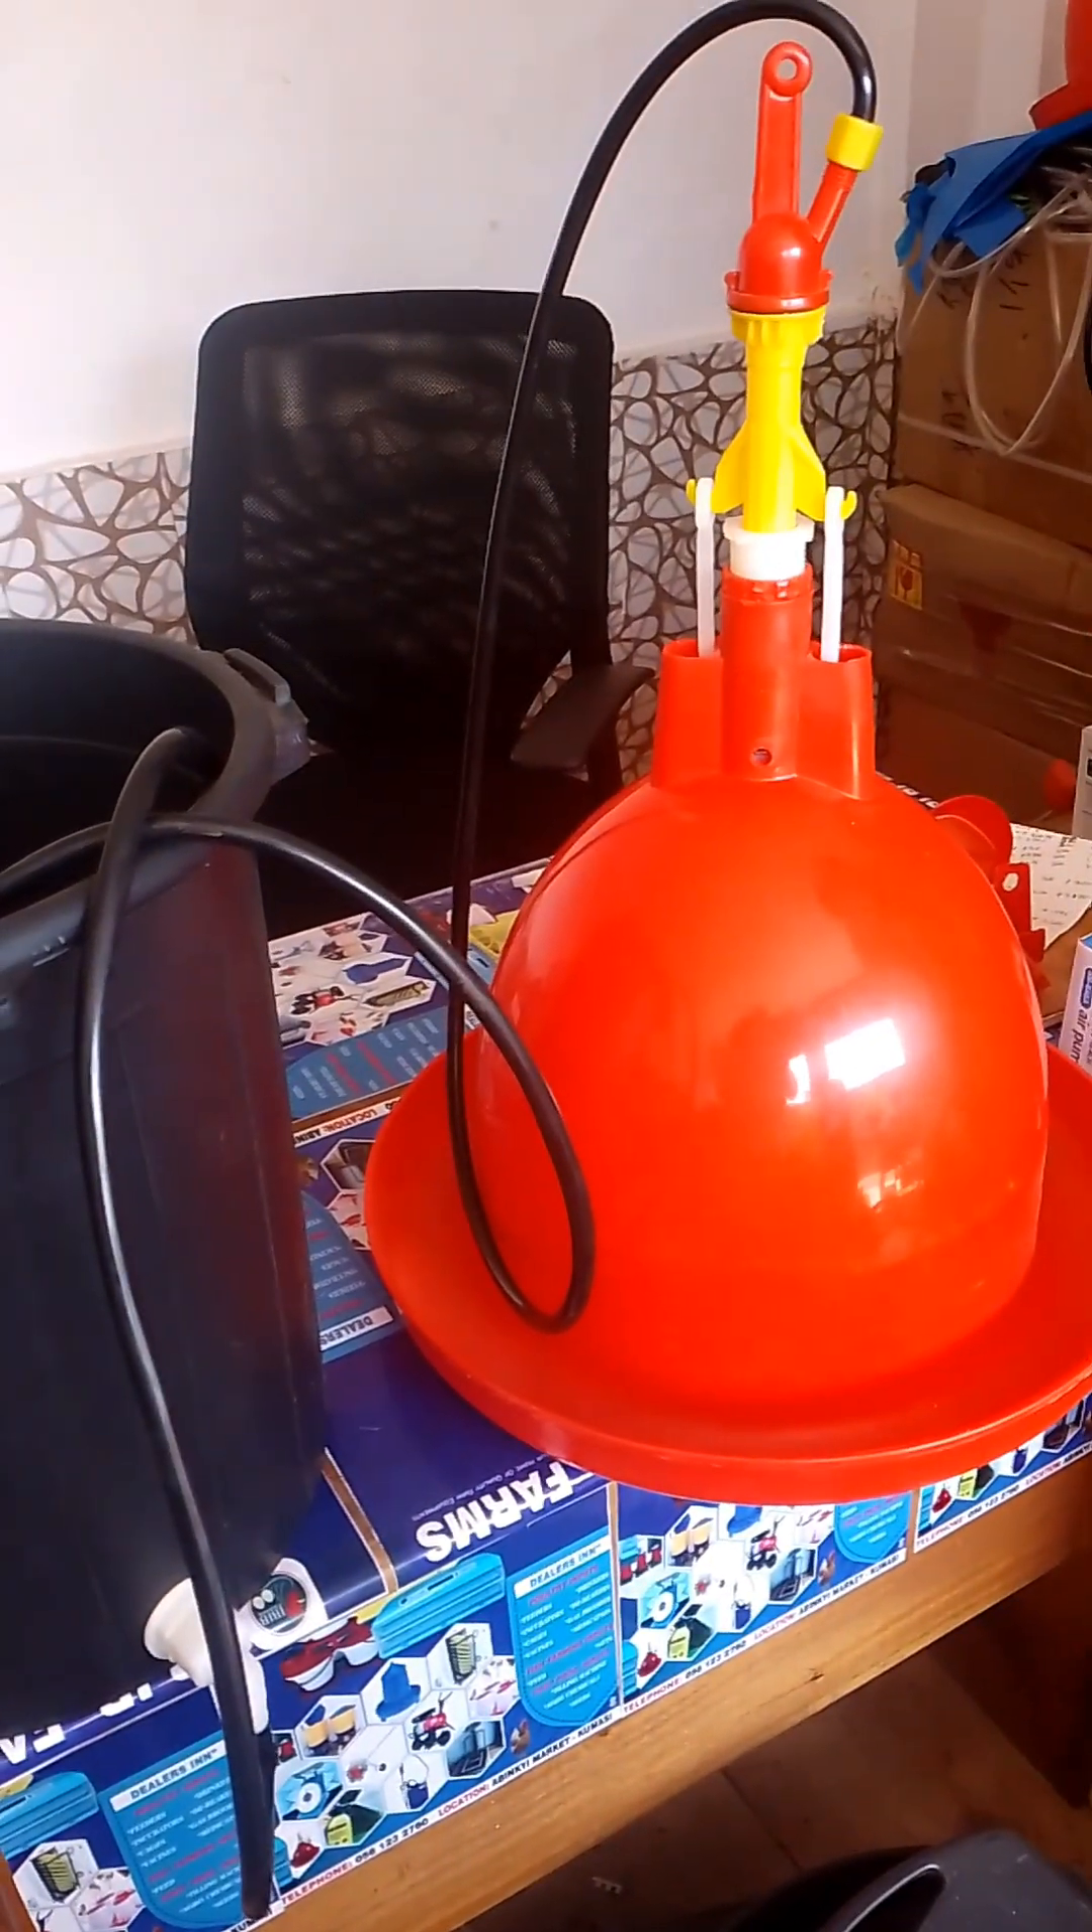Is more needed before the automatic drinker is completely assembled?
No.